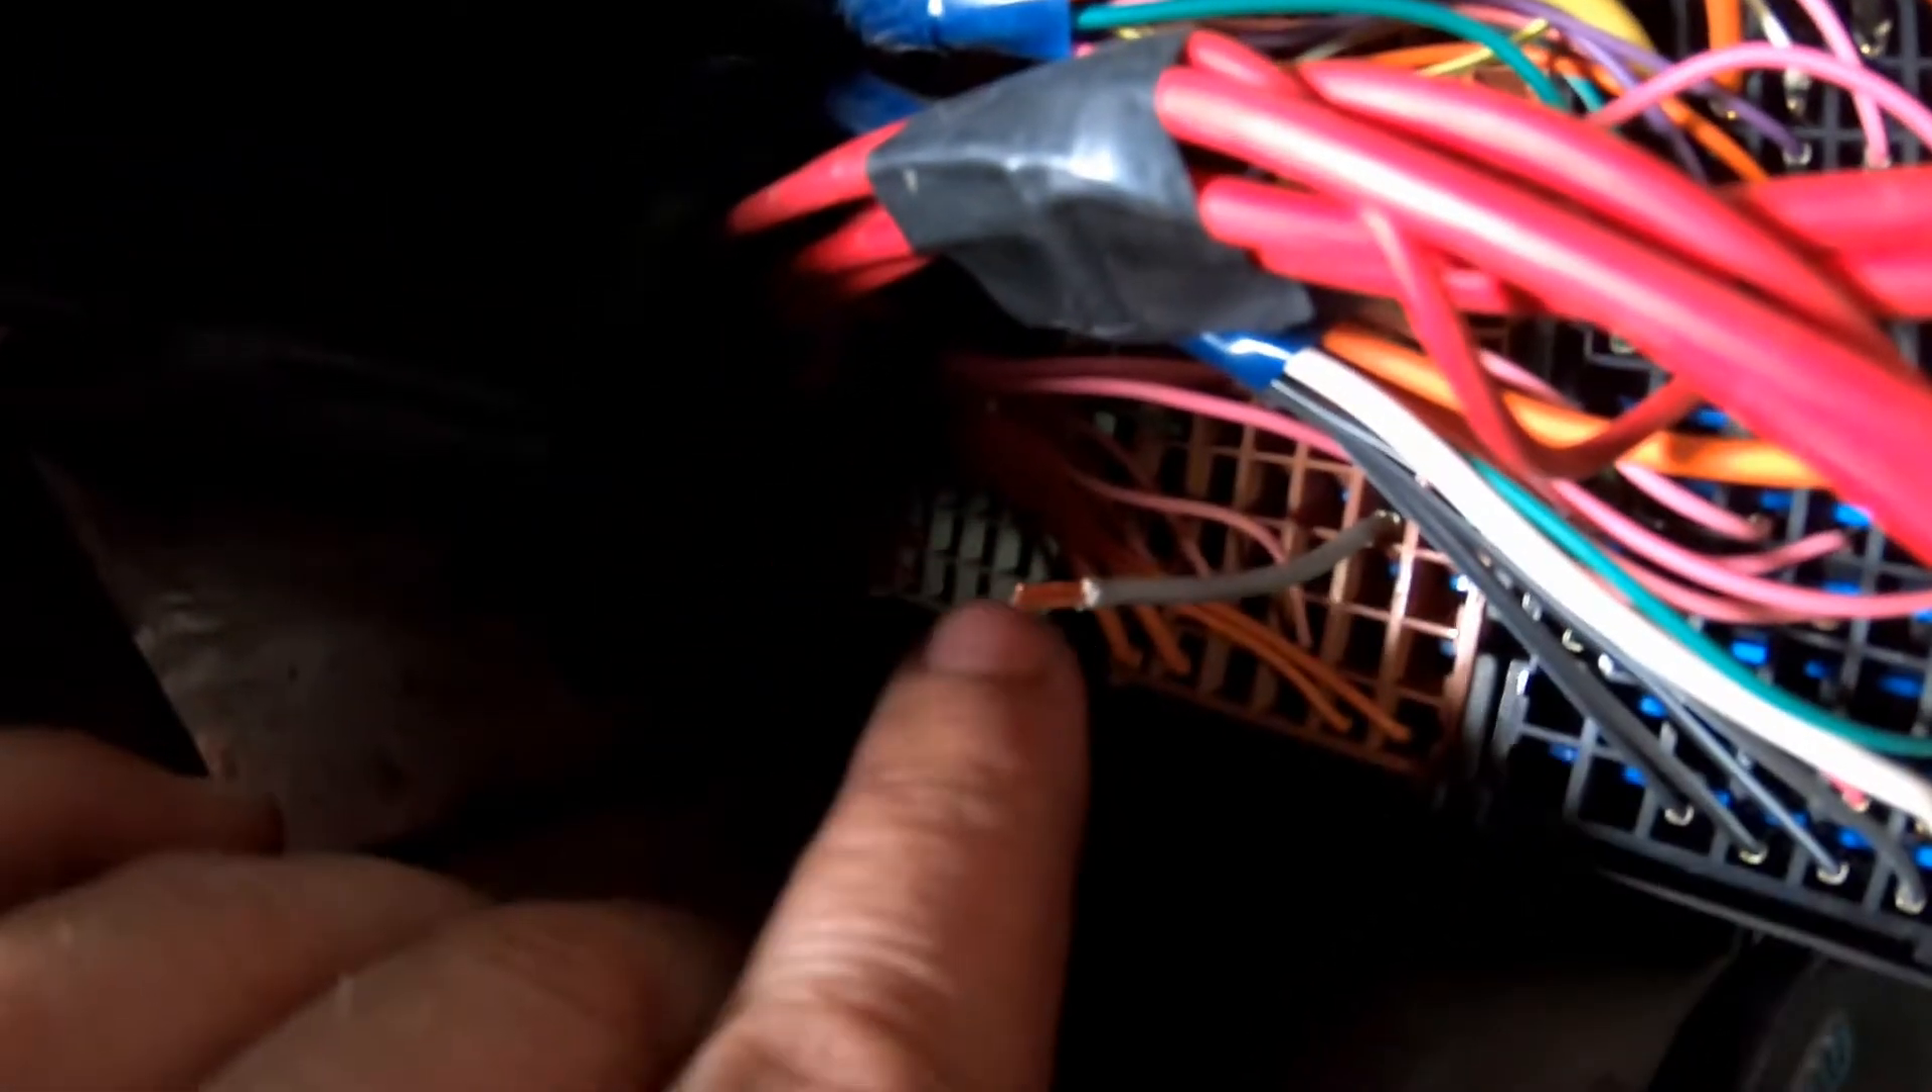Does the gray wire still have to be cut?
No.